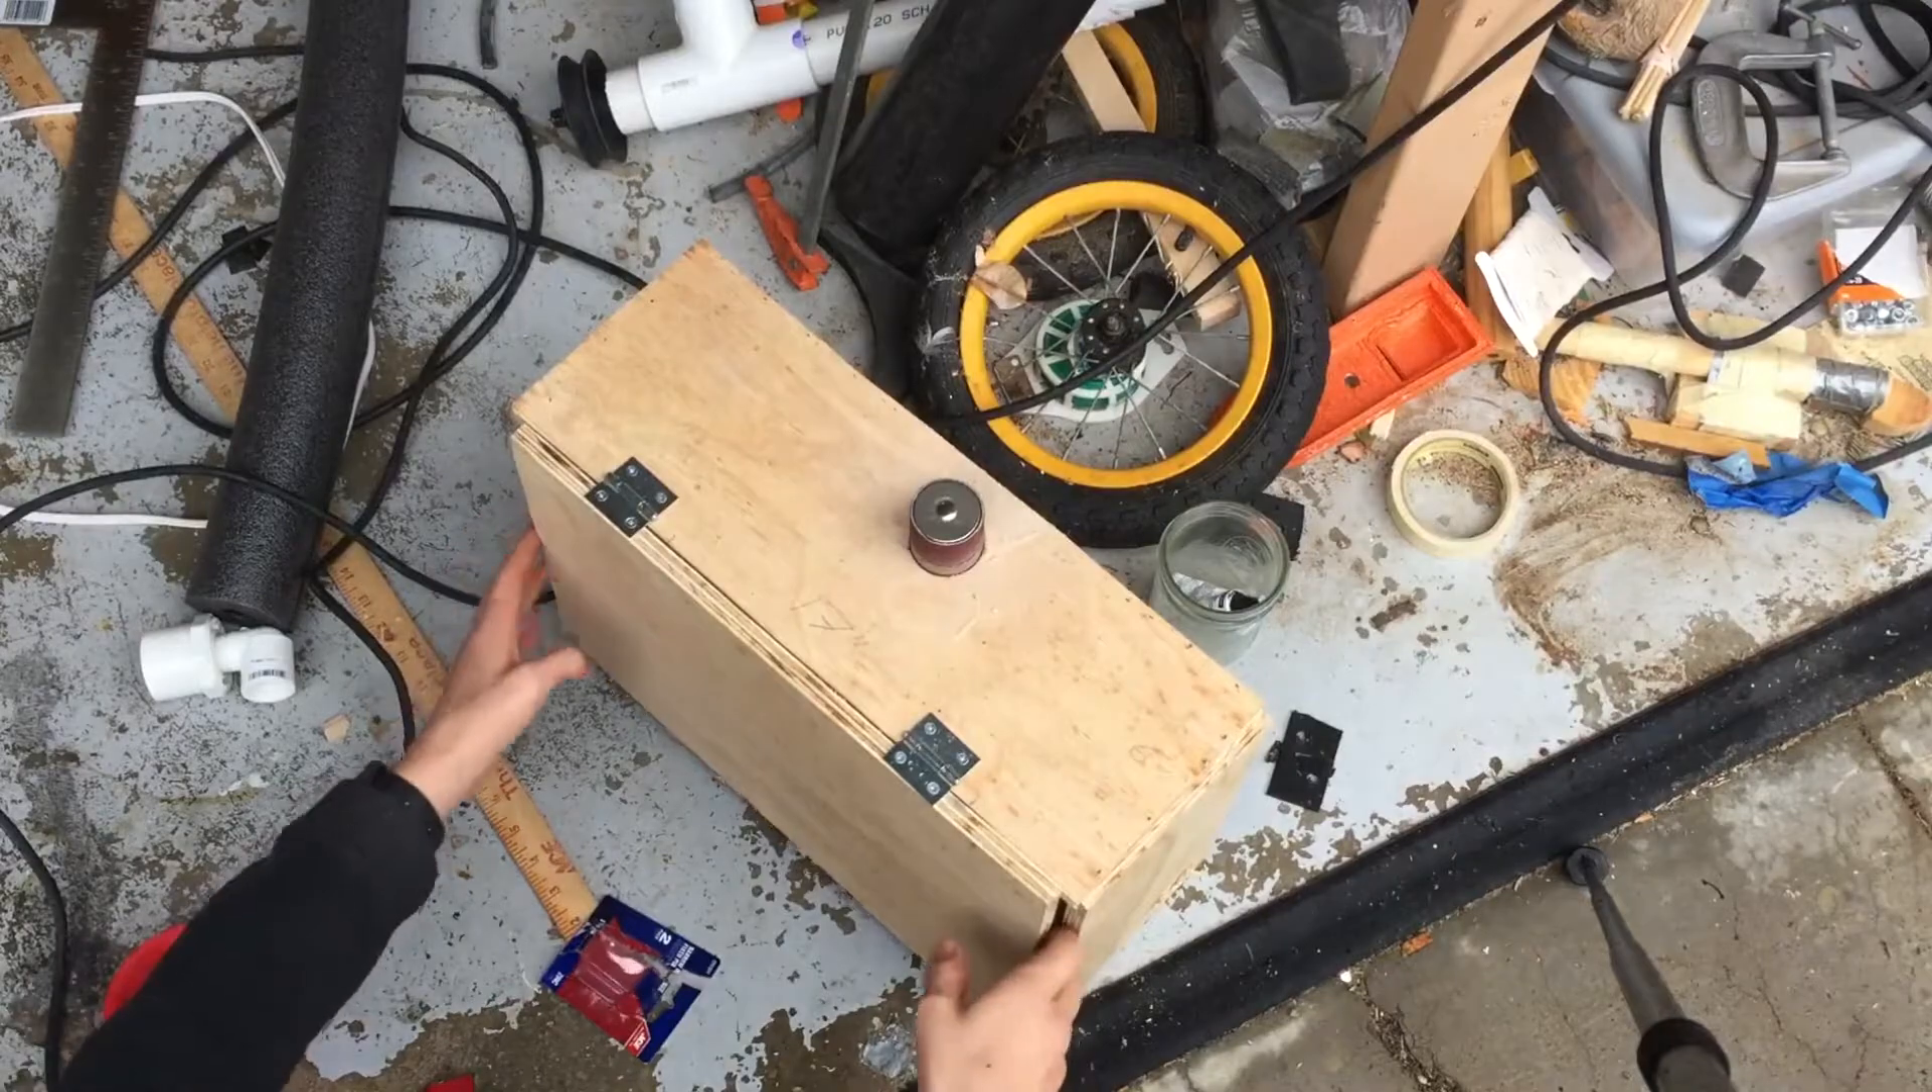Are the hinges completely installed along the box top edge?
Yes.